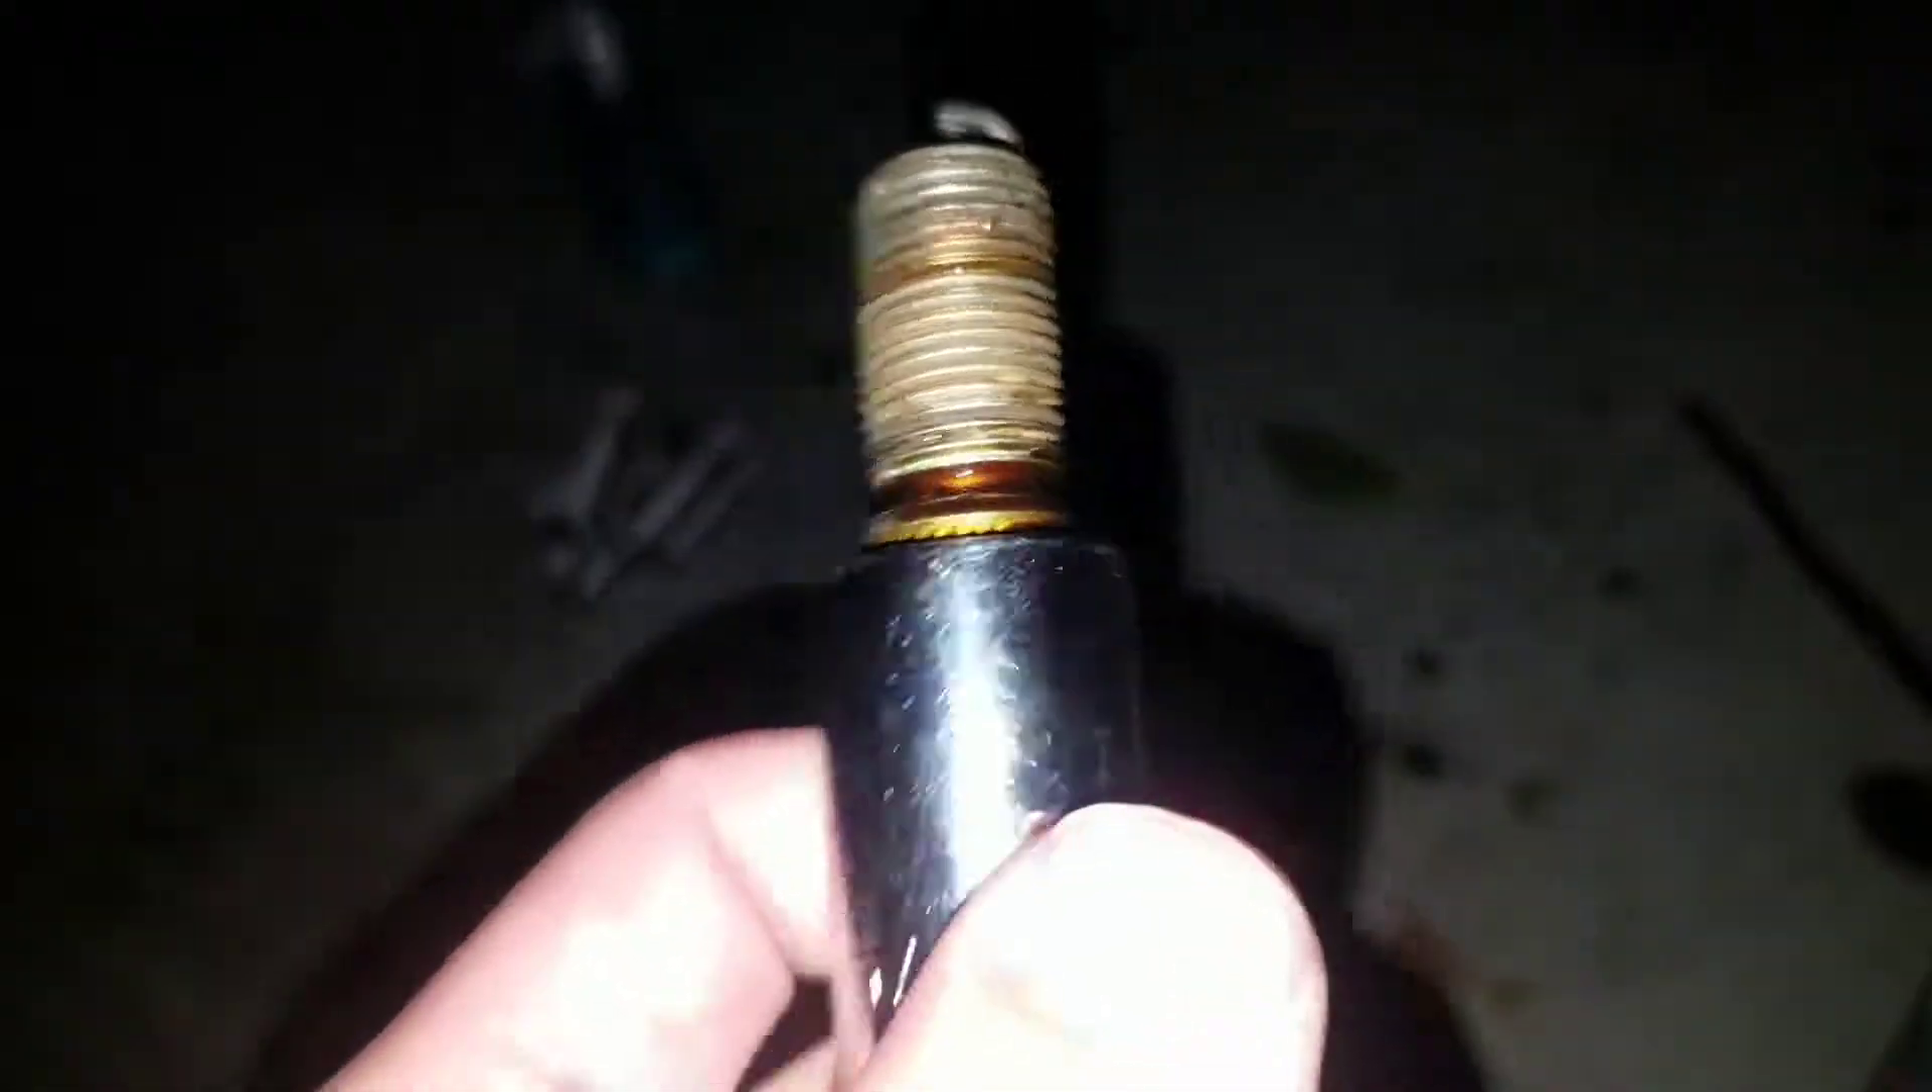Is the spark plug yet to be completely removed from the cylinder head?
No.